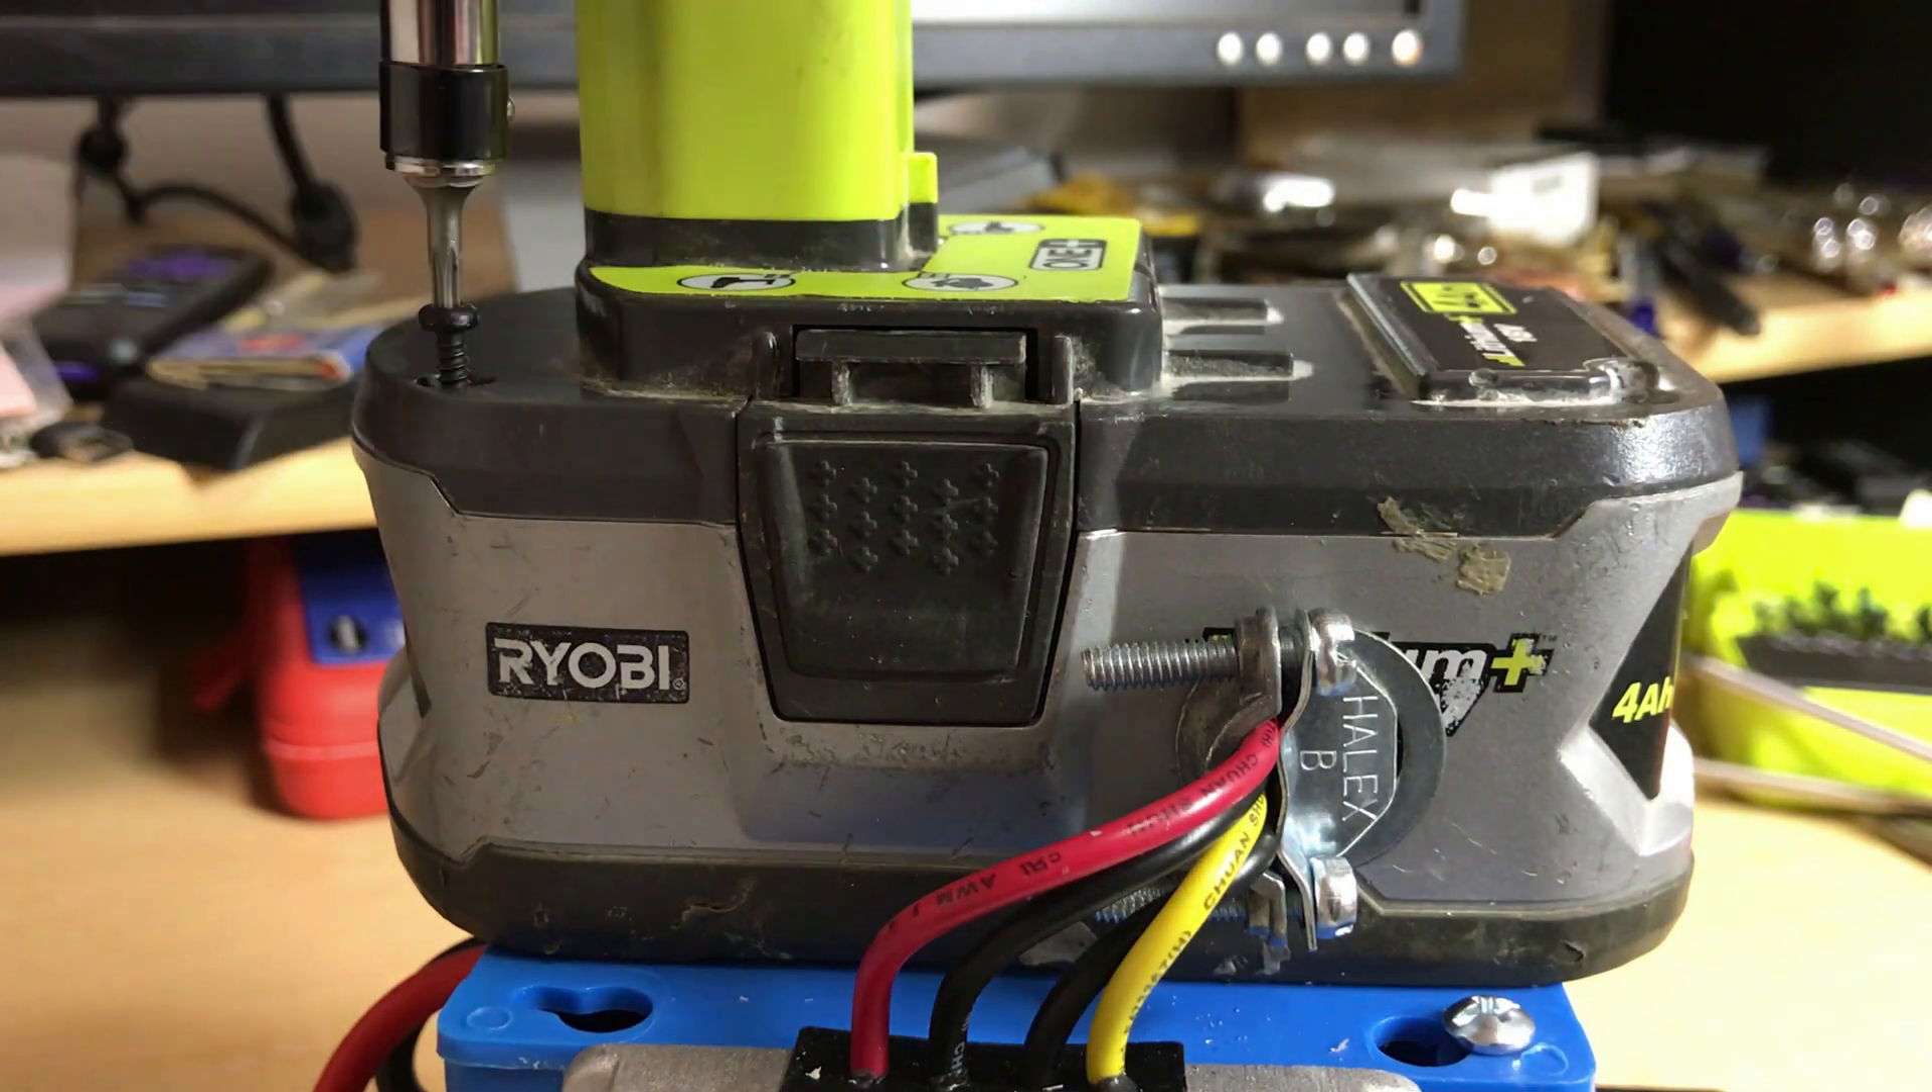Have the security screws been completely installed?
No.